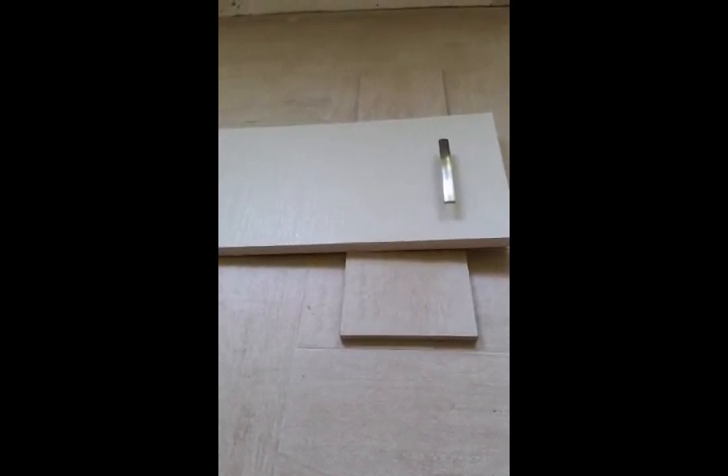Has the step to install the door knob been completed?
Yes.